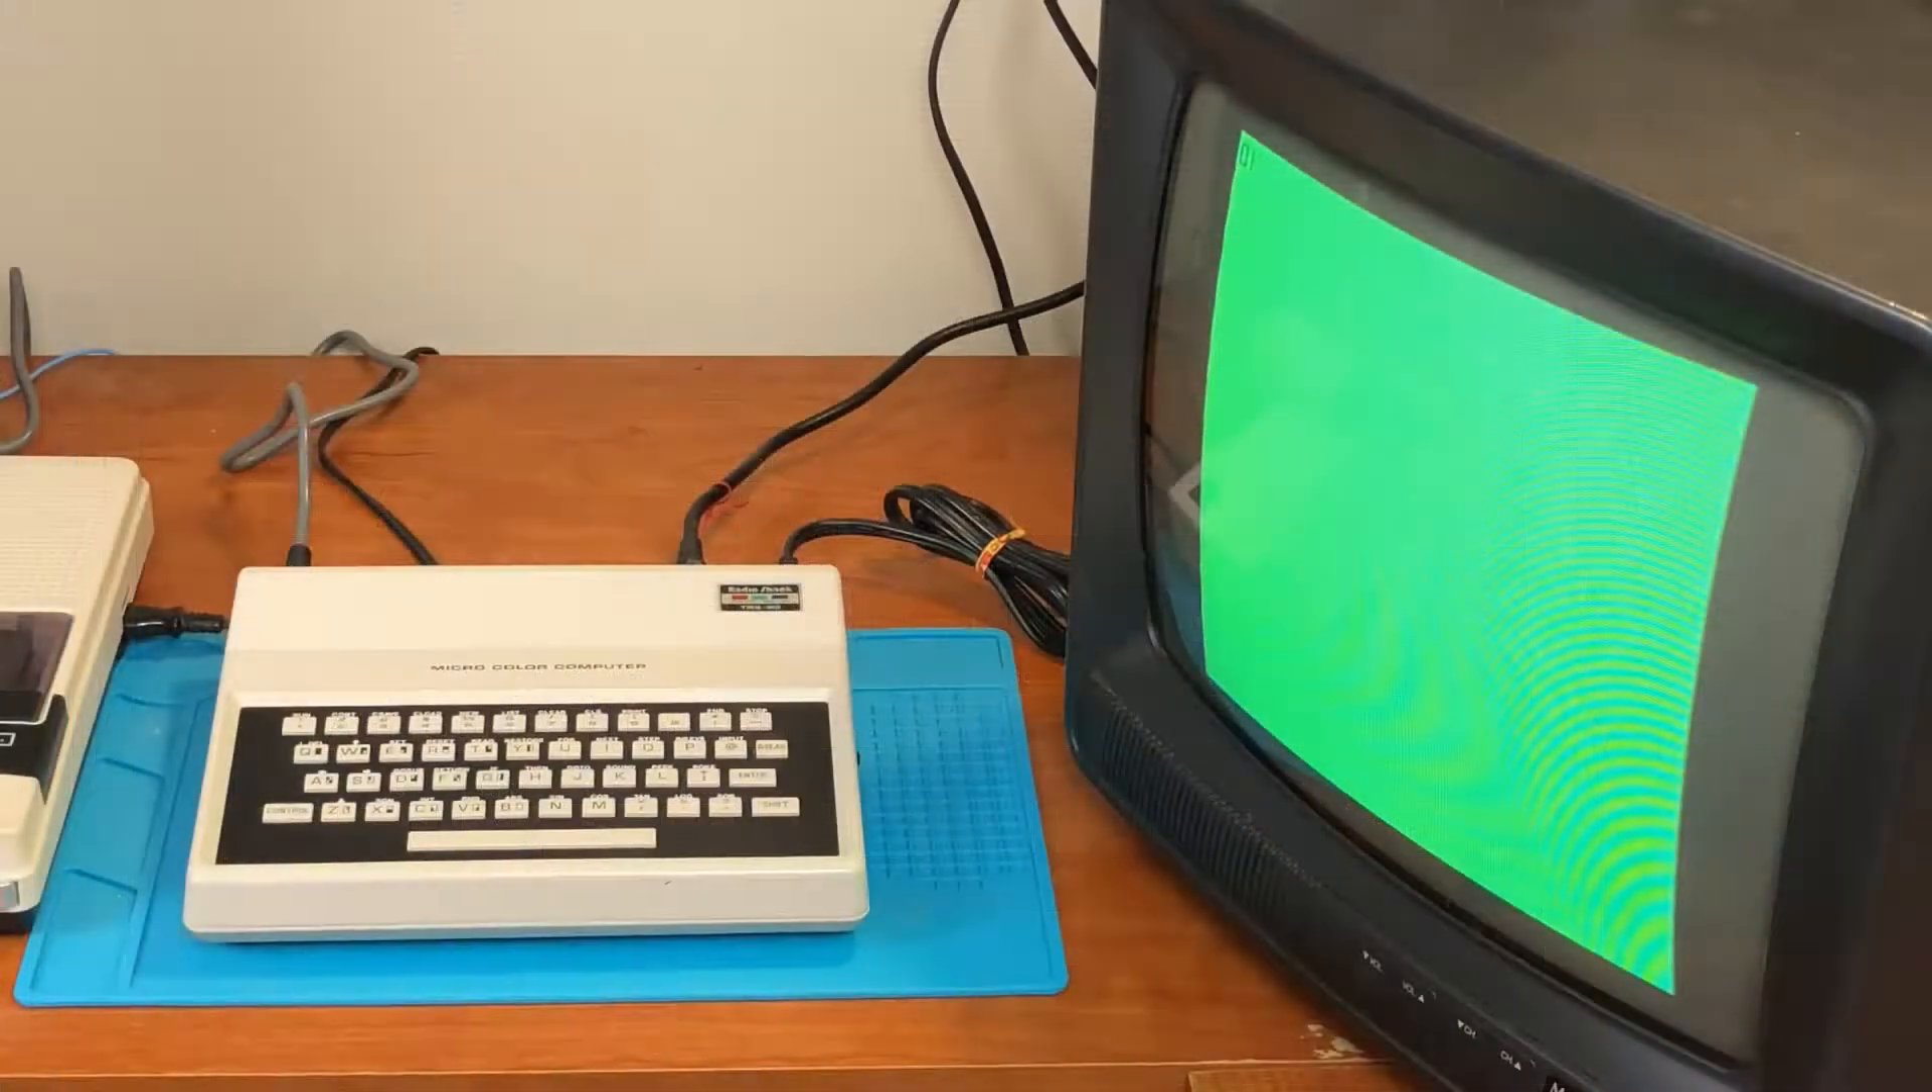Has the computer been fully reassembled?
Yes.